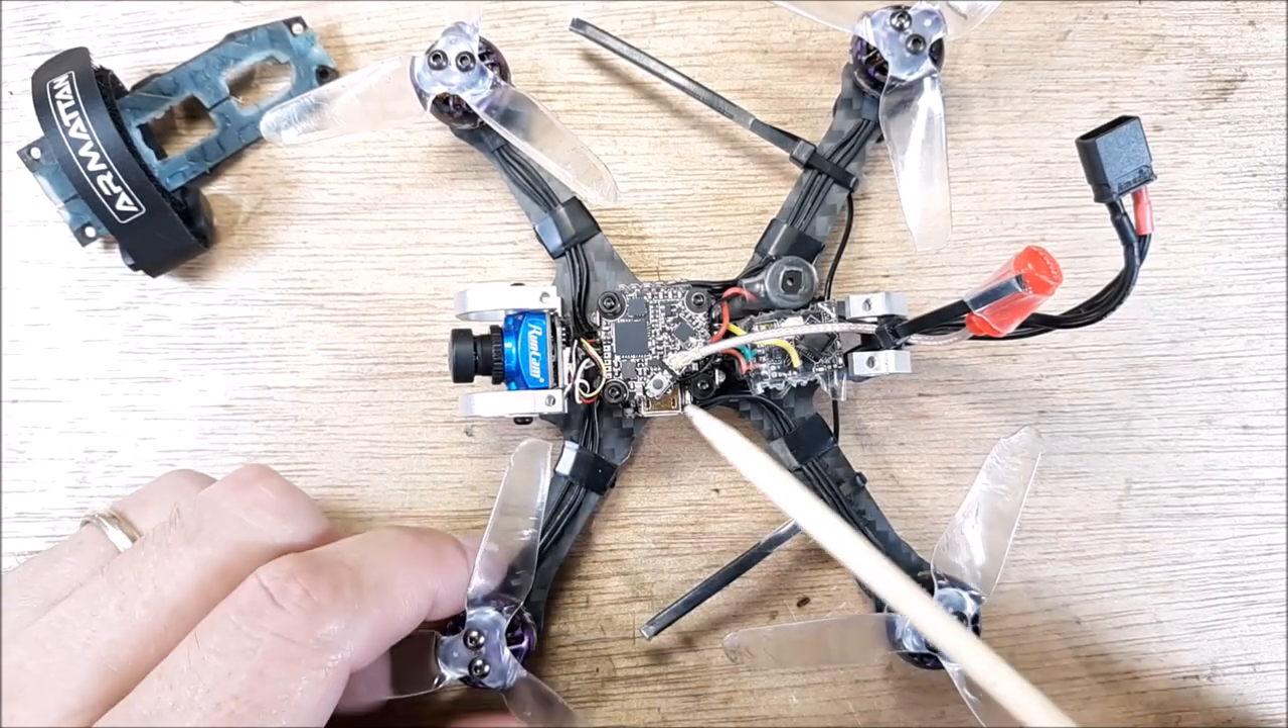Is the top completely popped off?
Yes.